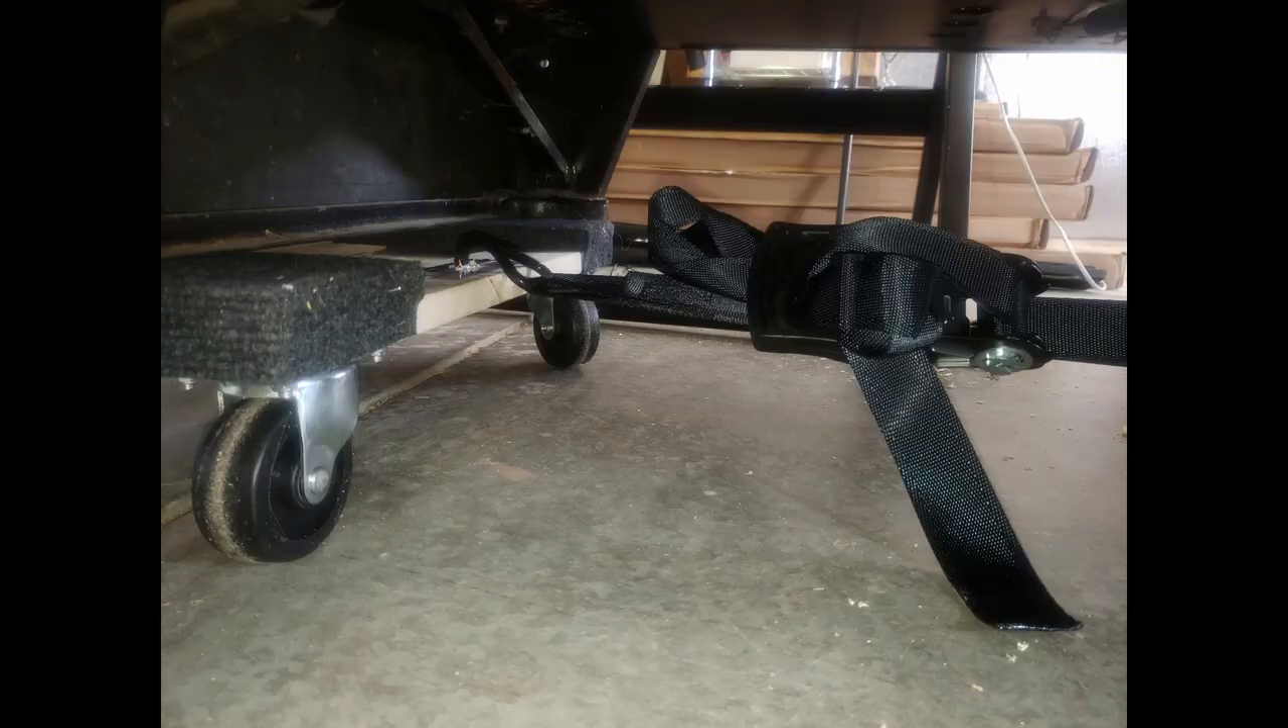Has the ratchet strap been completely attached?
Yes.